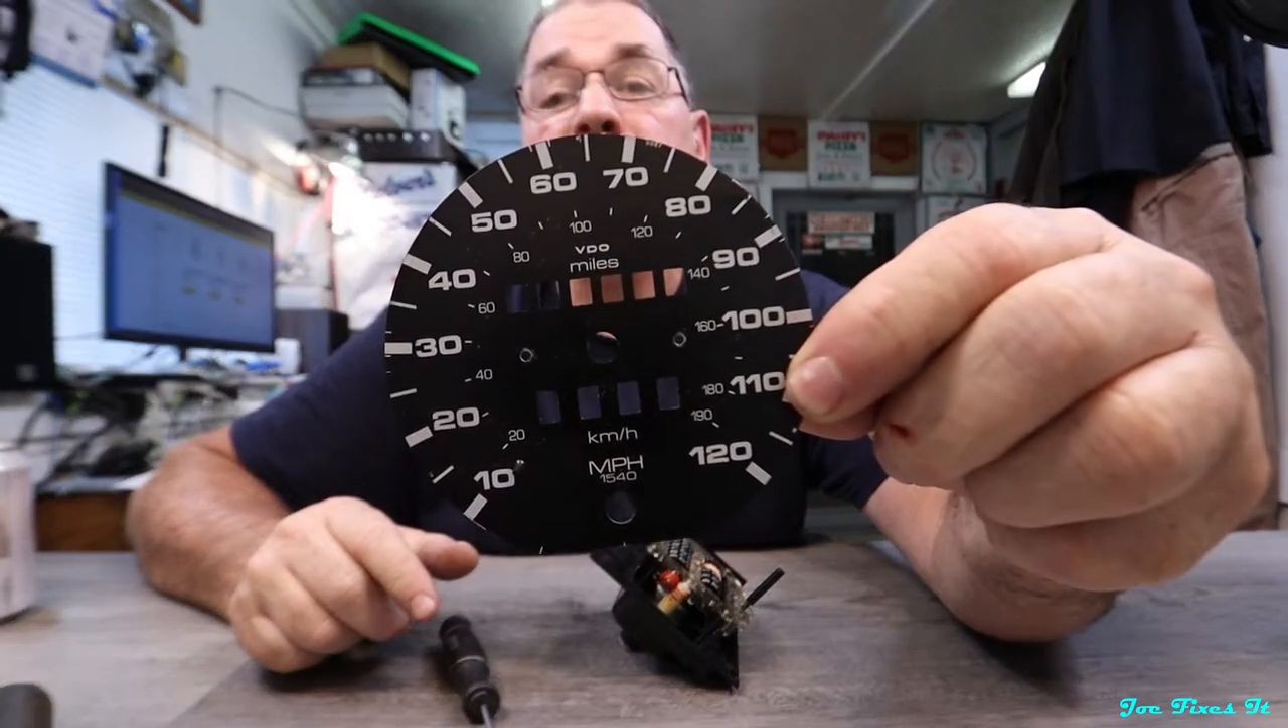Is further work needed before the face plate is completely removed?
No.